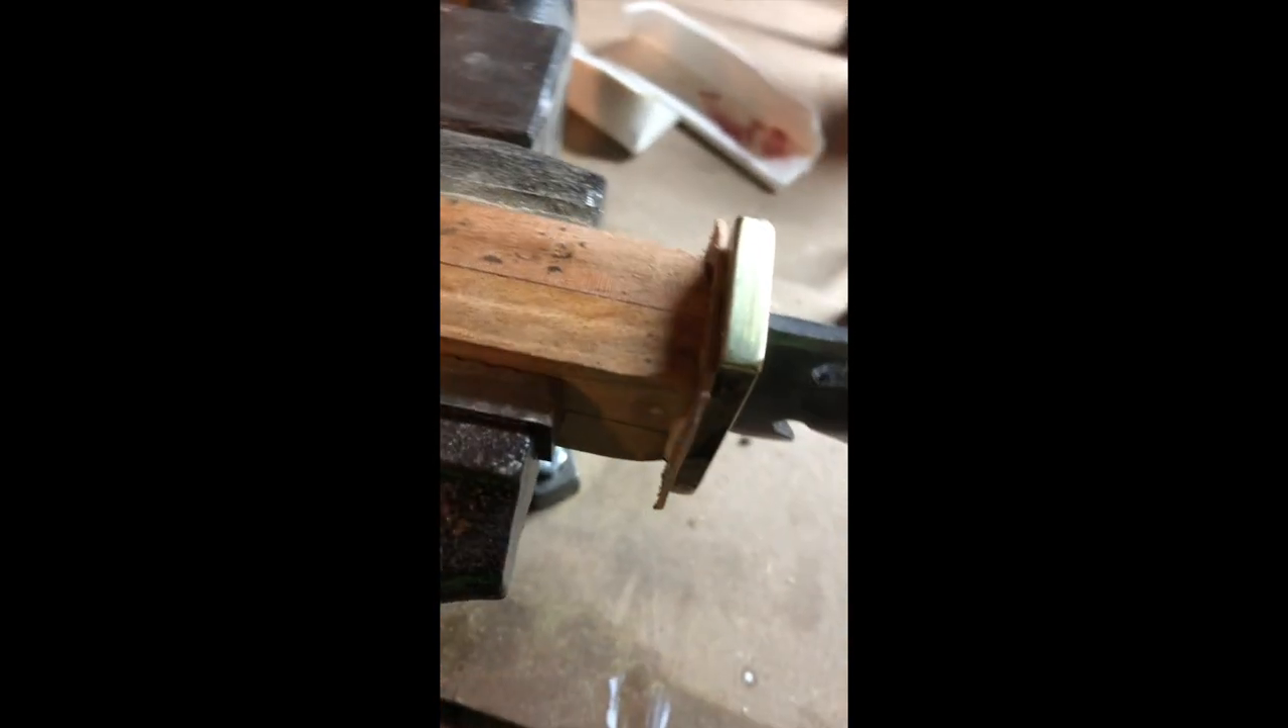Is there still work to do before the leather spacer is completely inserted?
No.